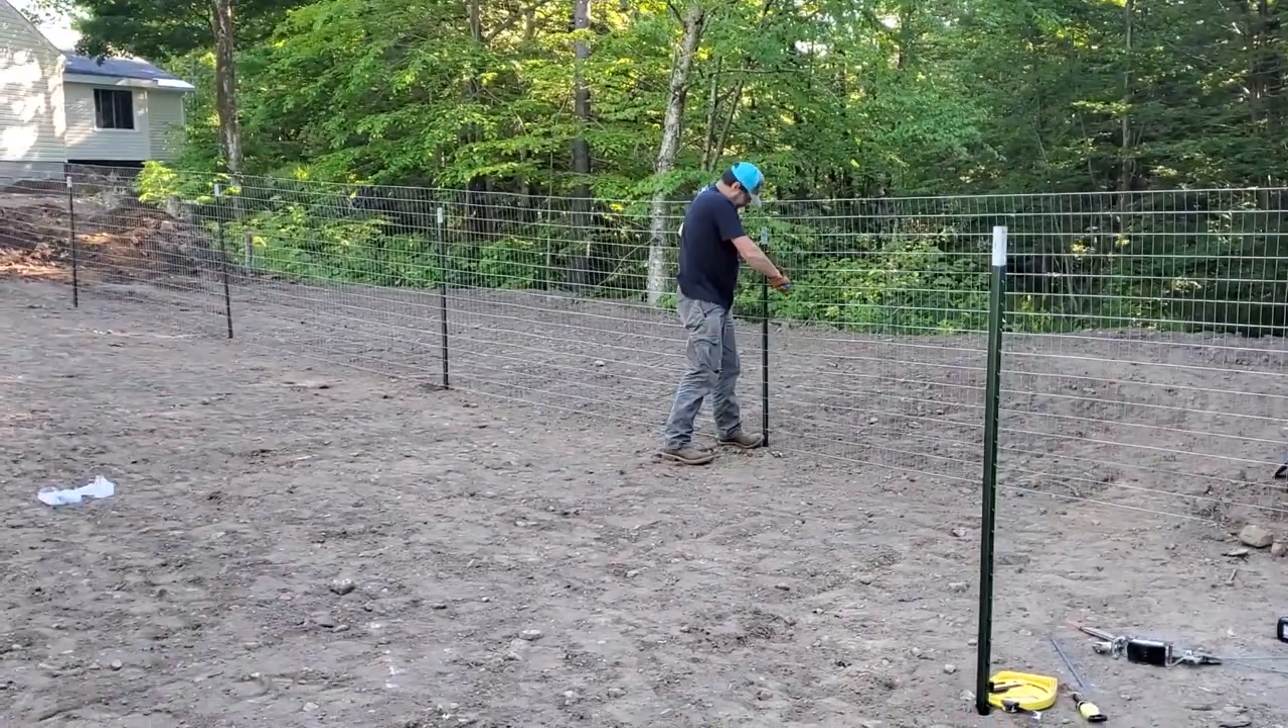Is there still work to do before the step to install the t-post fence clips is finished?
Yes.